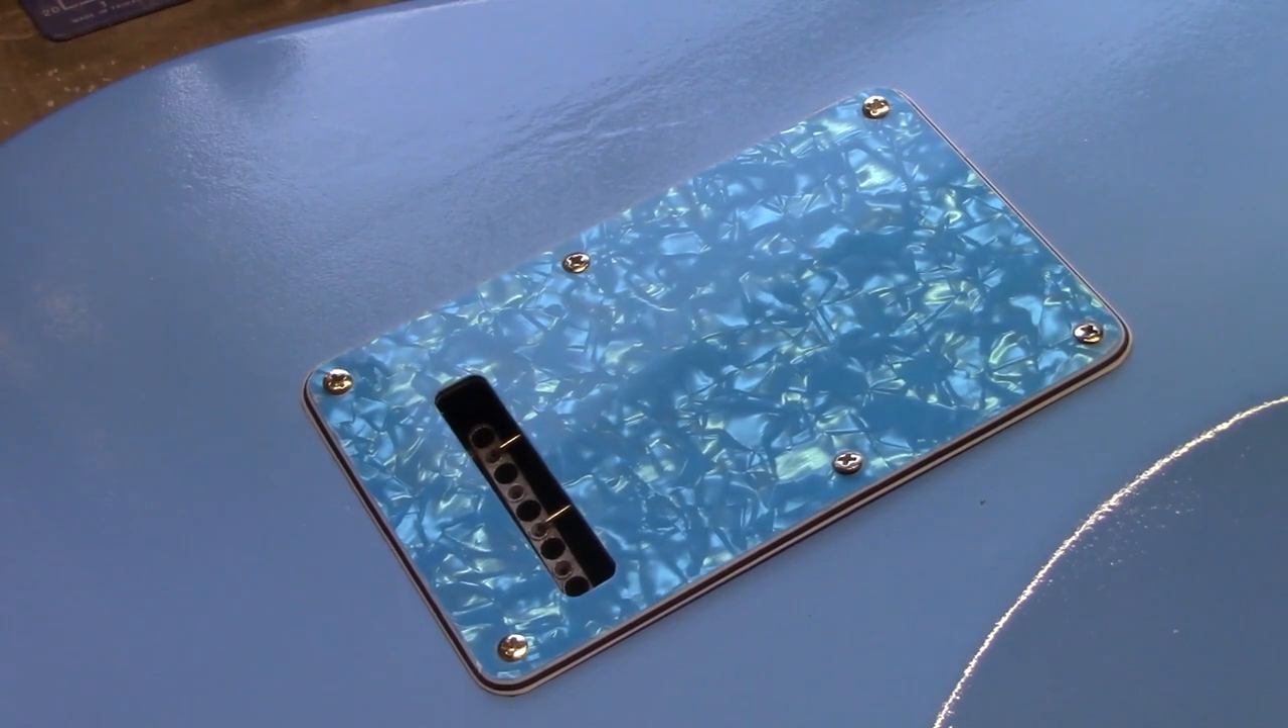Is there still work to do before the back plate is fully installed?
No.